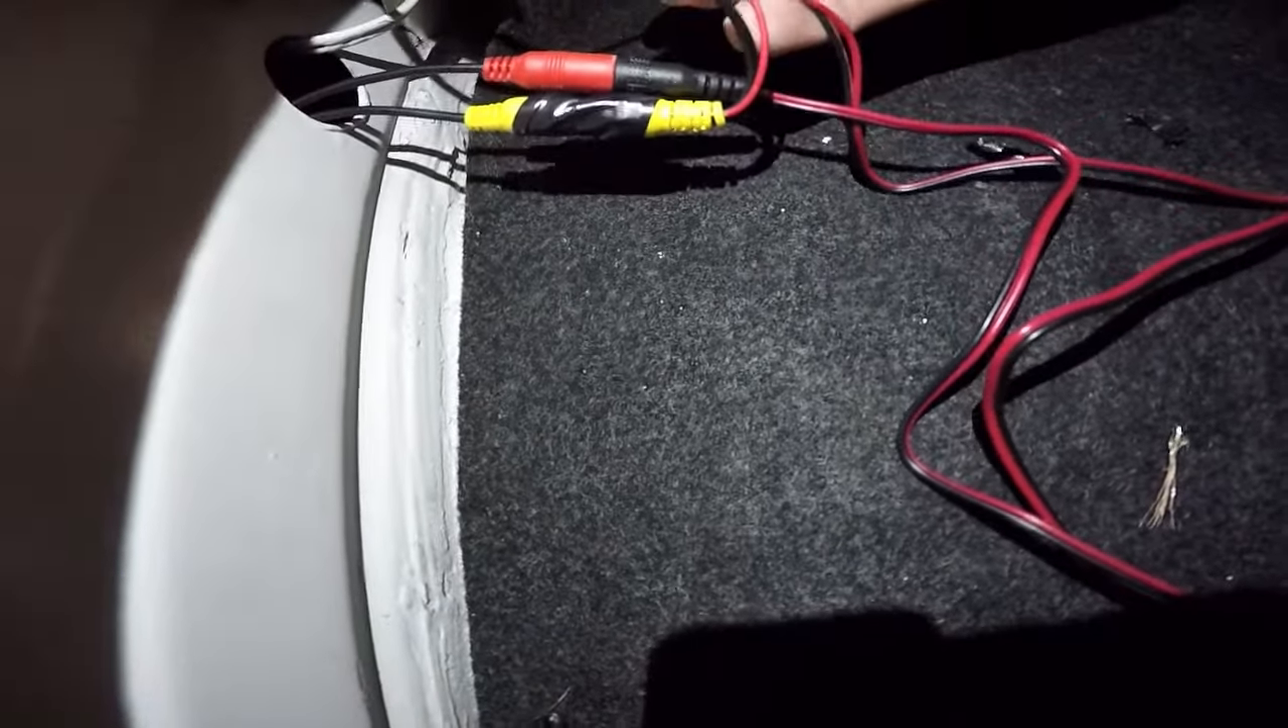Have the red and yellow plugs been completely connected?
Yes.